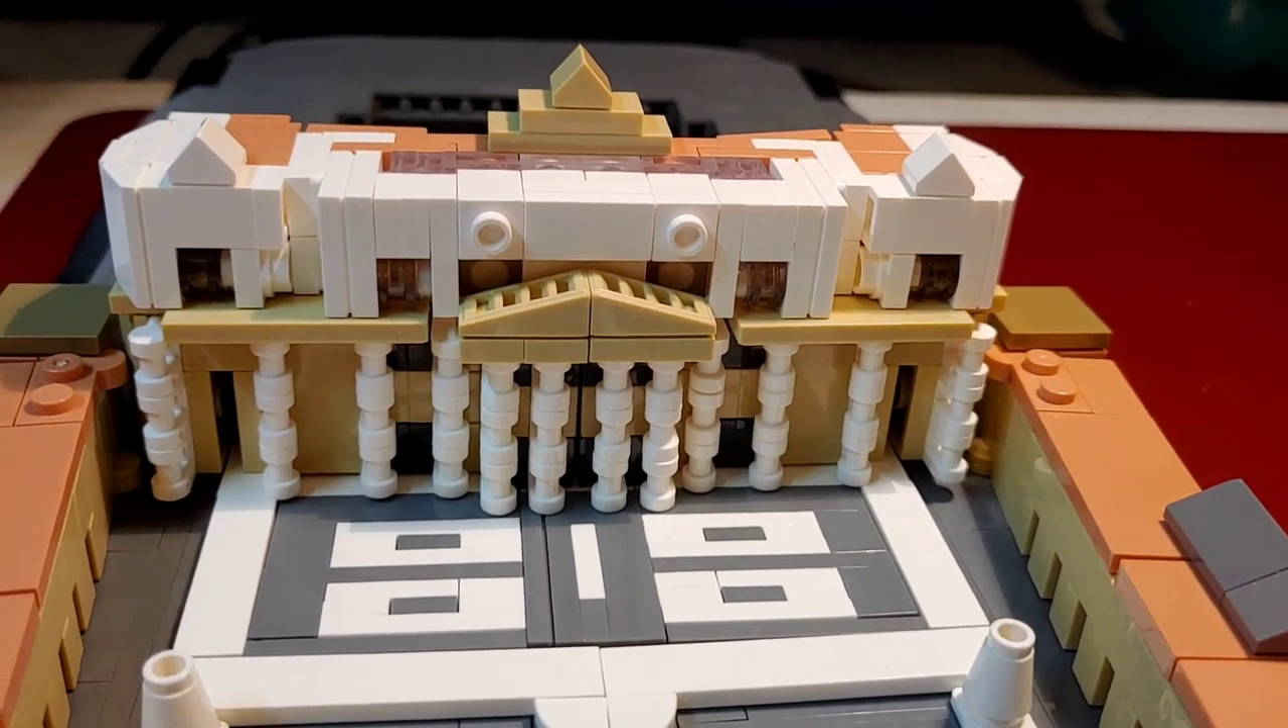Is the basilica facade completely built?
Yes.